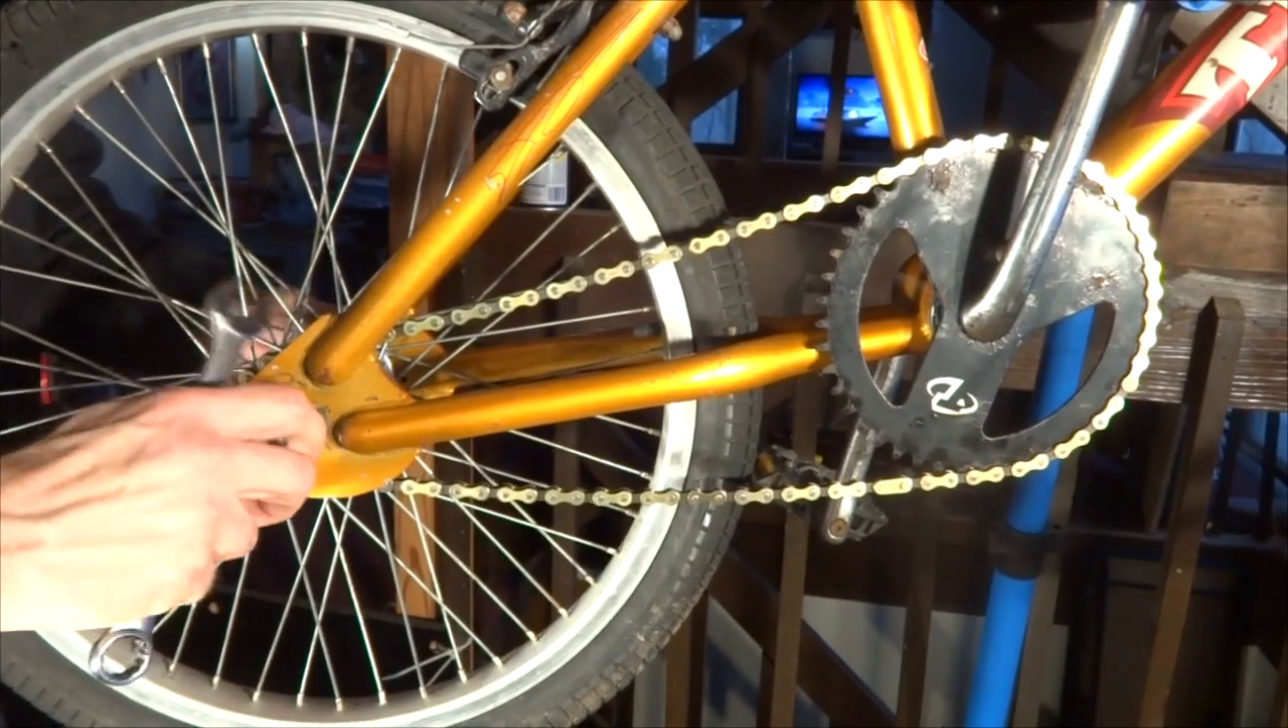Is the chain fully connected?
Yes.